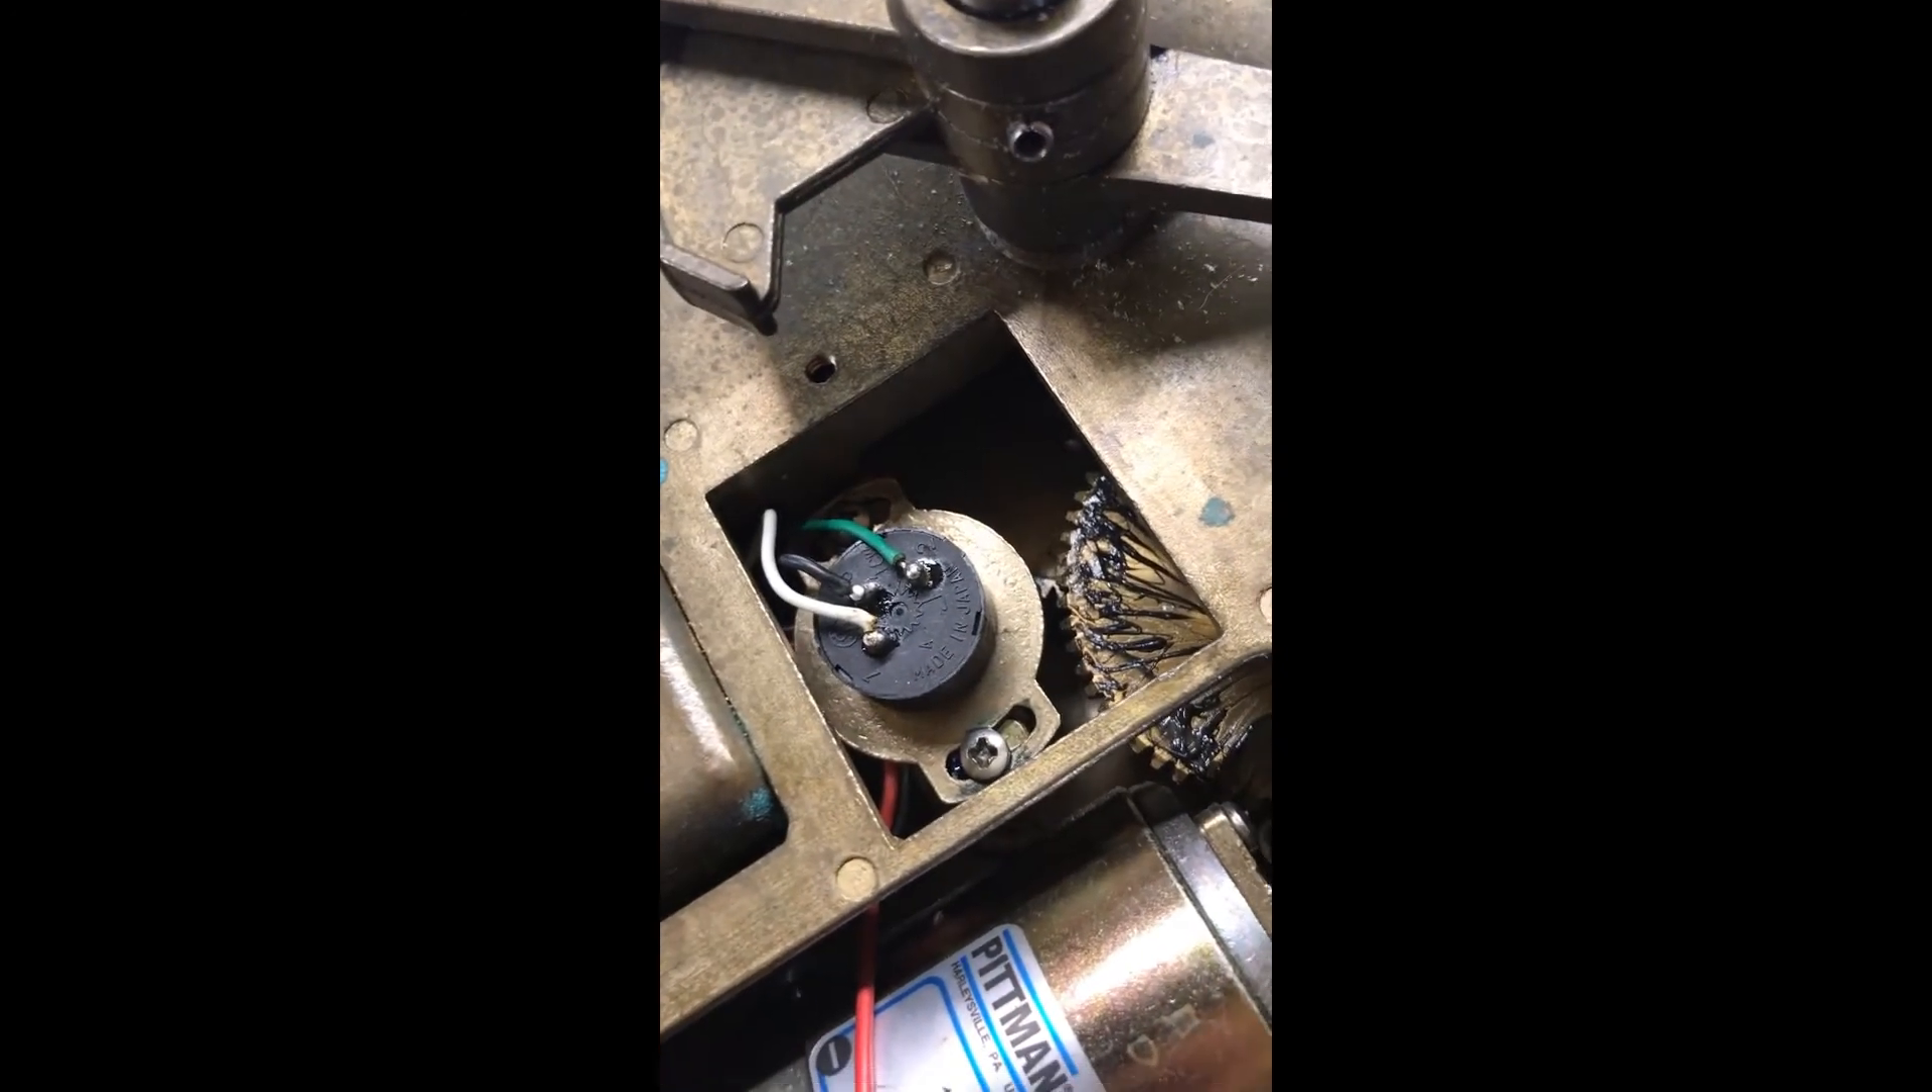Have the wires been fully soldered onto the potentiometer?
Yes.